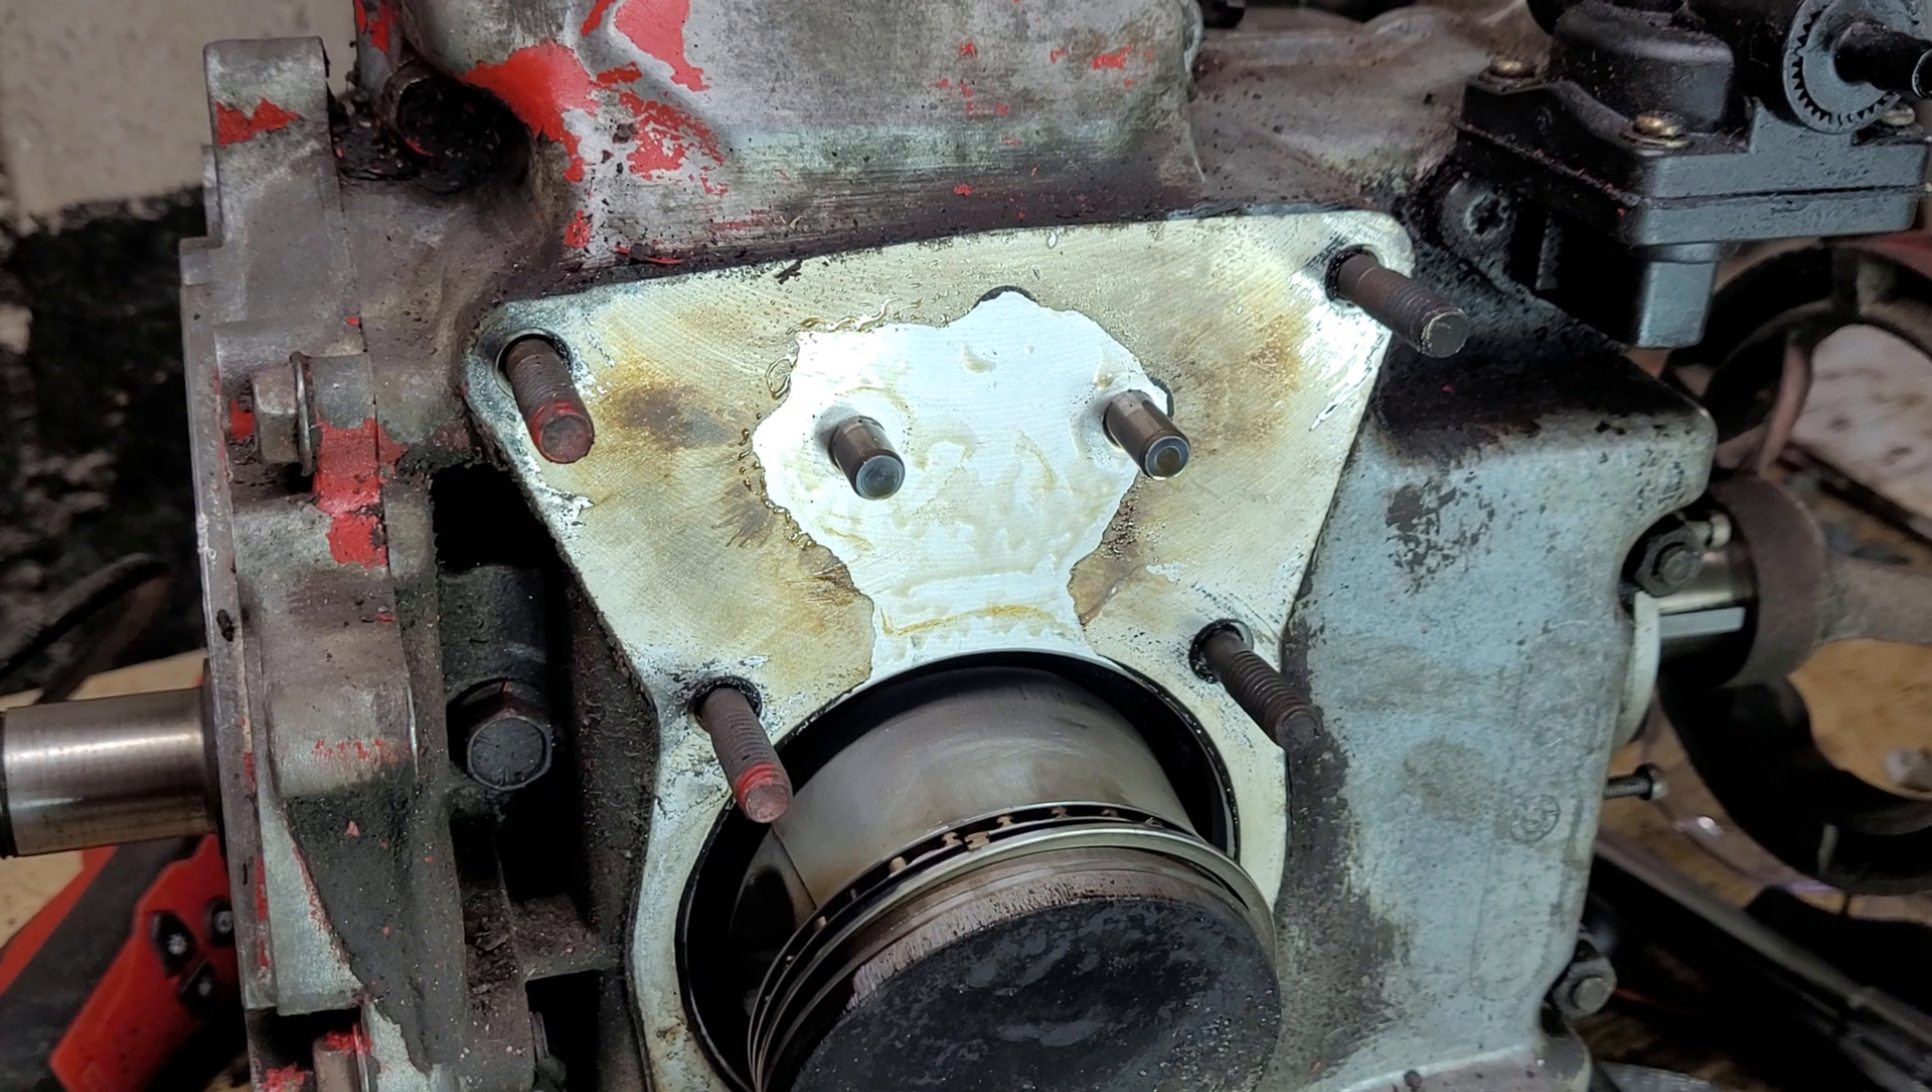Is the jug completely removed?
Yes.